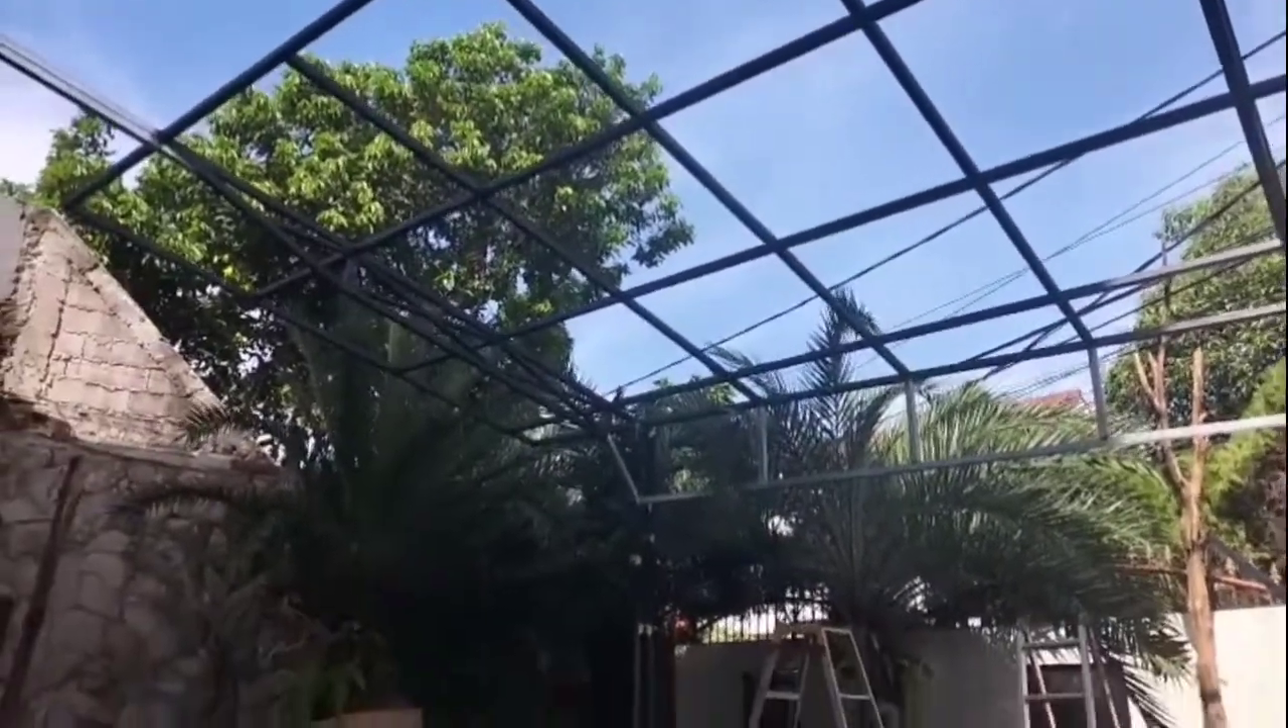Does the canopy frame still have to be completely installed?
No.